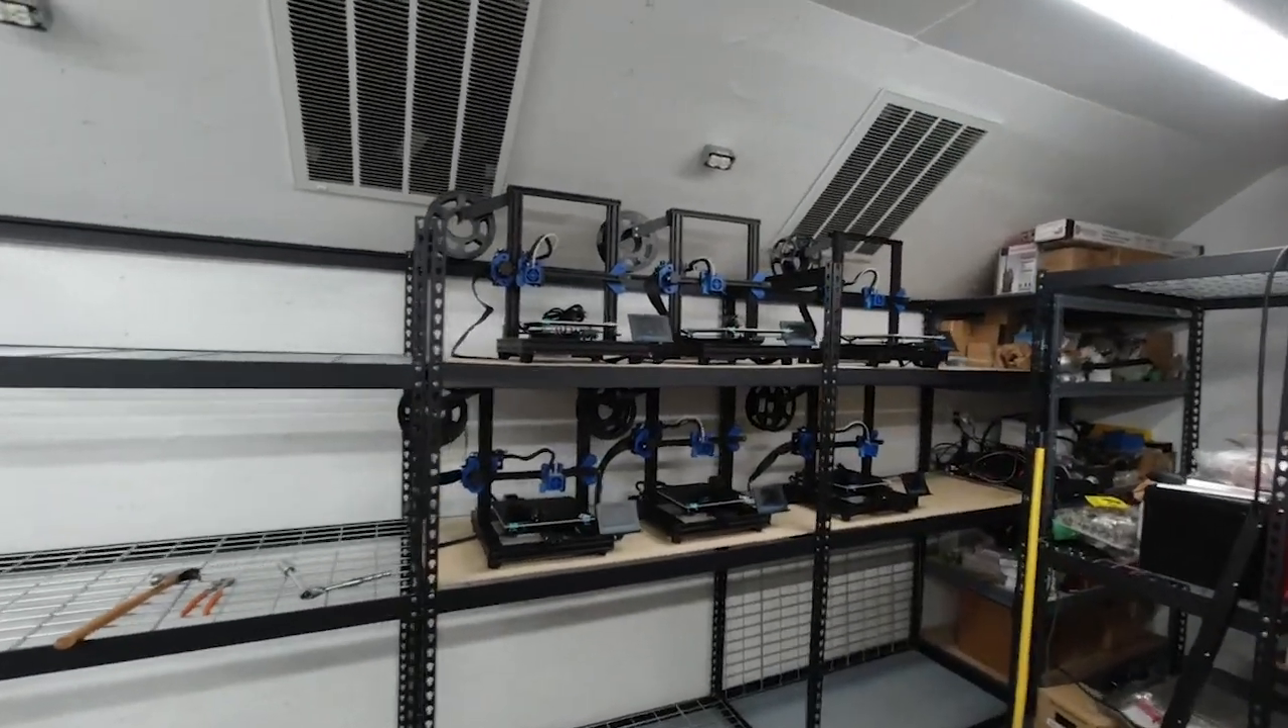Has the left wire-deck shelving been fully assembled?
Yes.